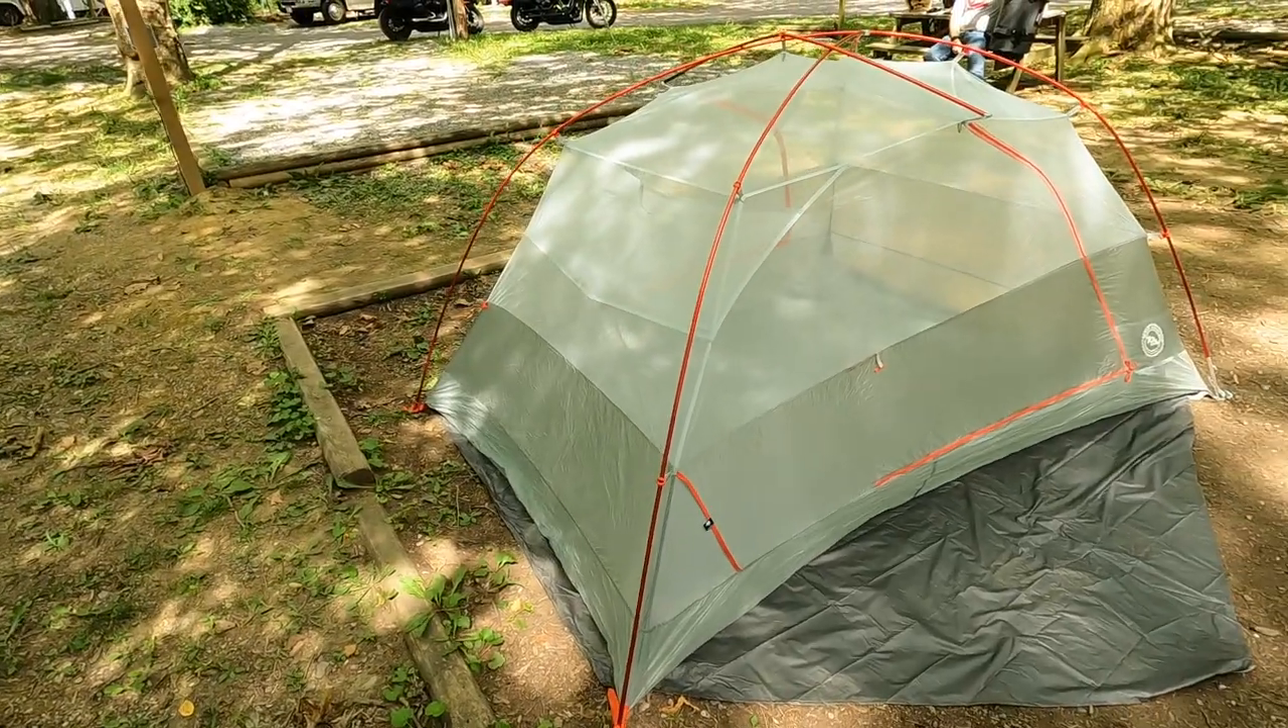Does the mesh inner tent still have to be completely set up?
No.